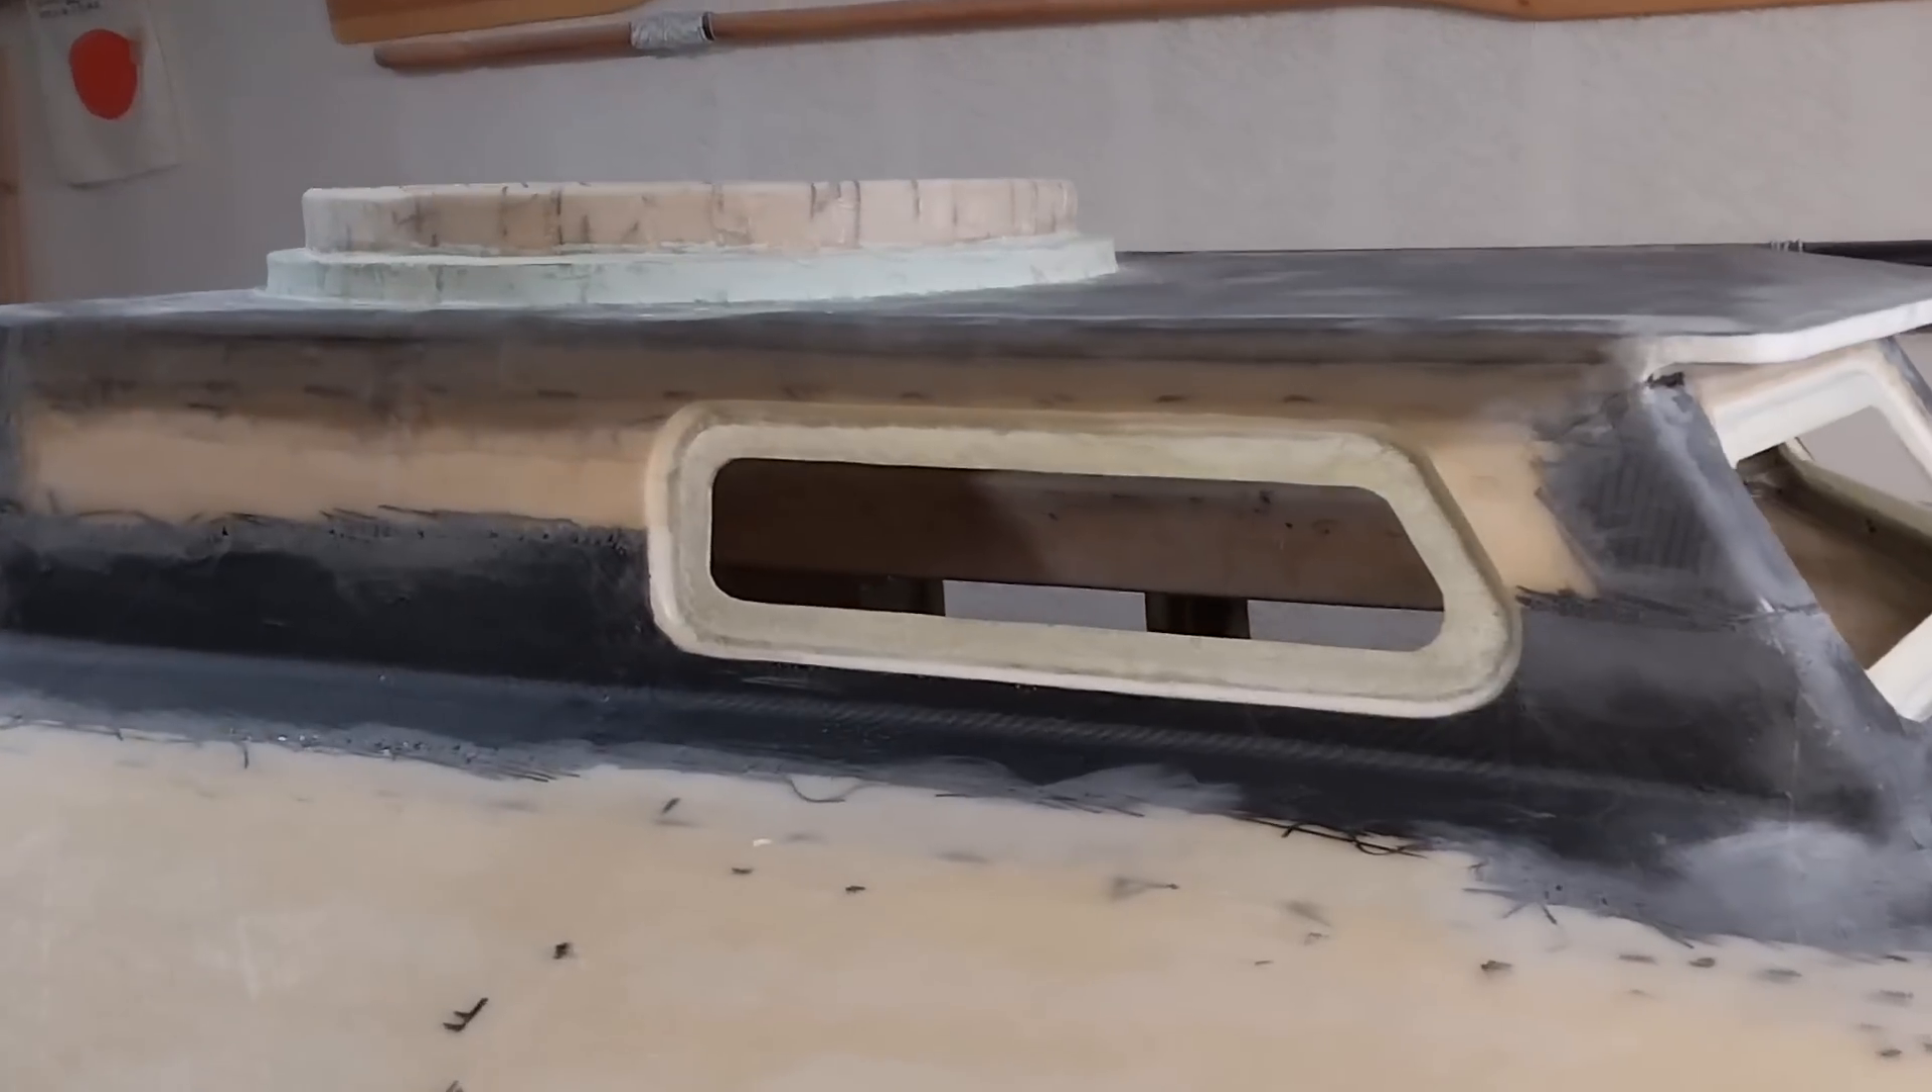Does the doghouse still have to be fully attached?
No.